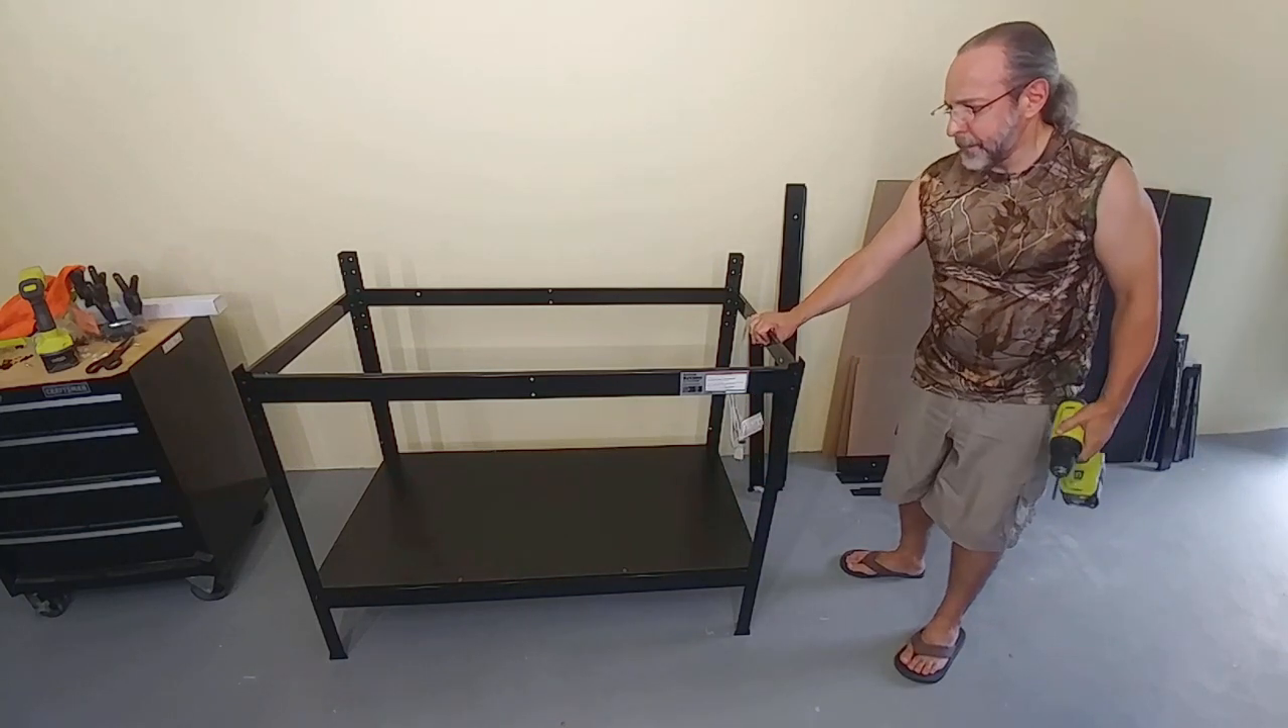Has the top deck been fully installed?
No.